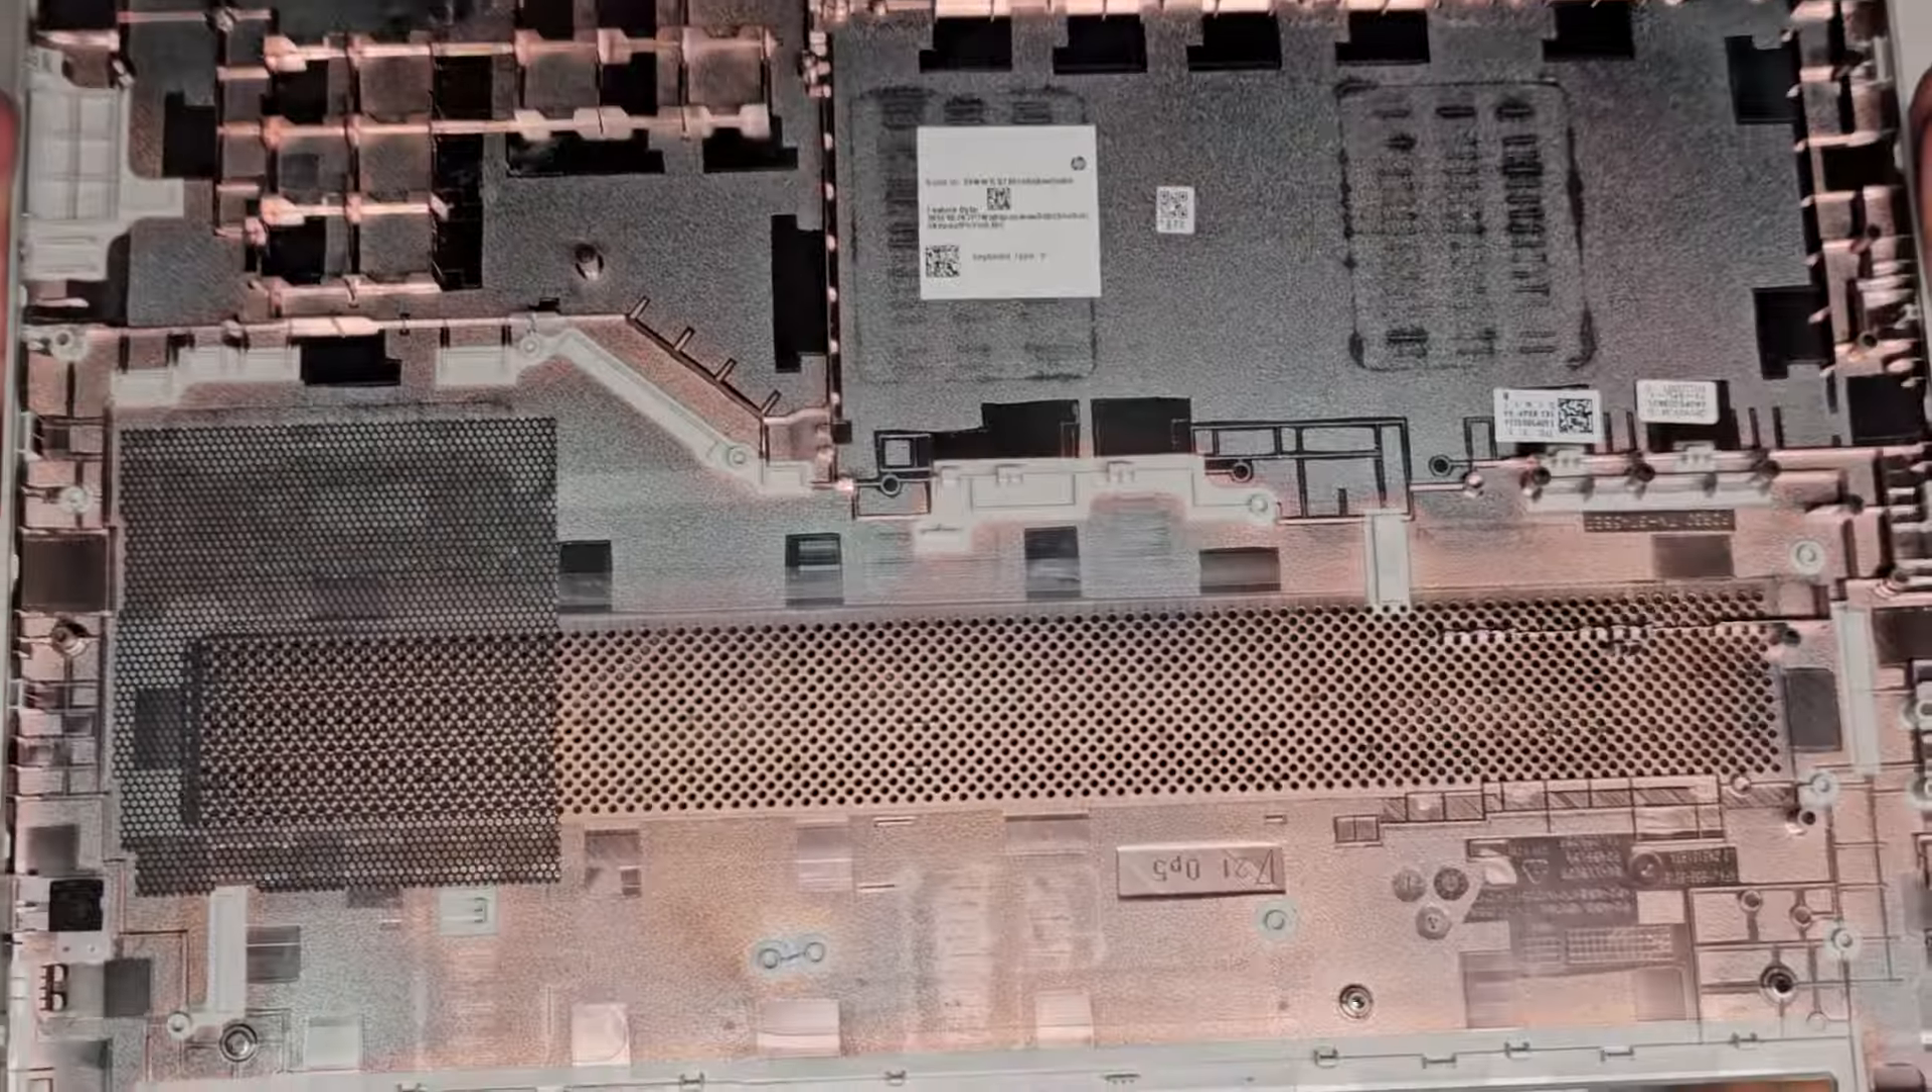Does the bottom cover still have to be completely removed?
No.